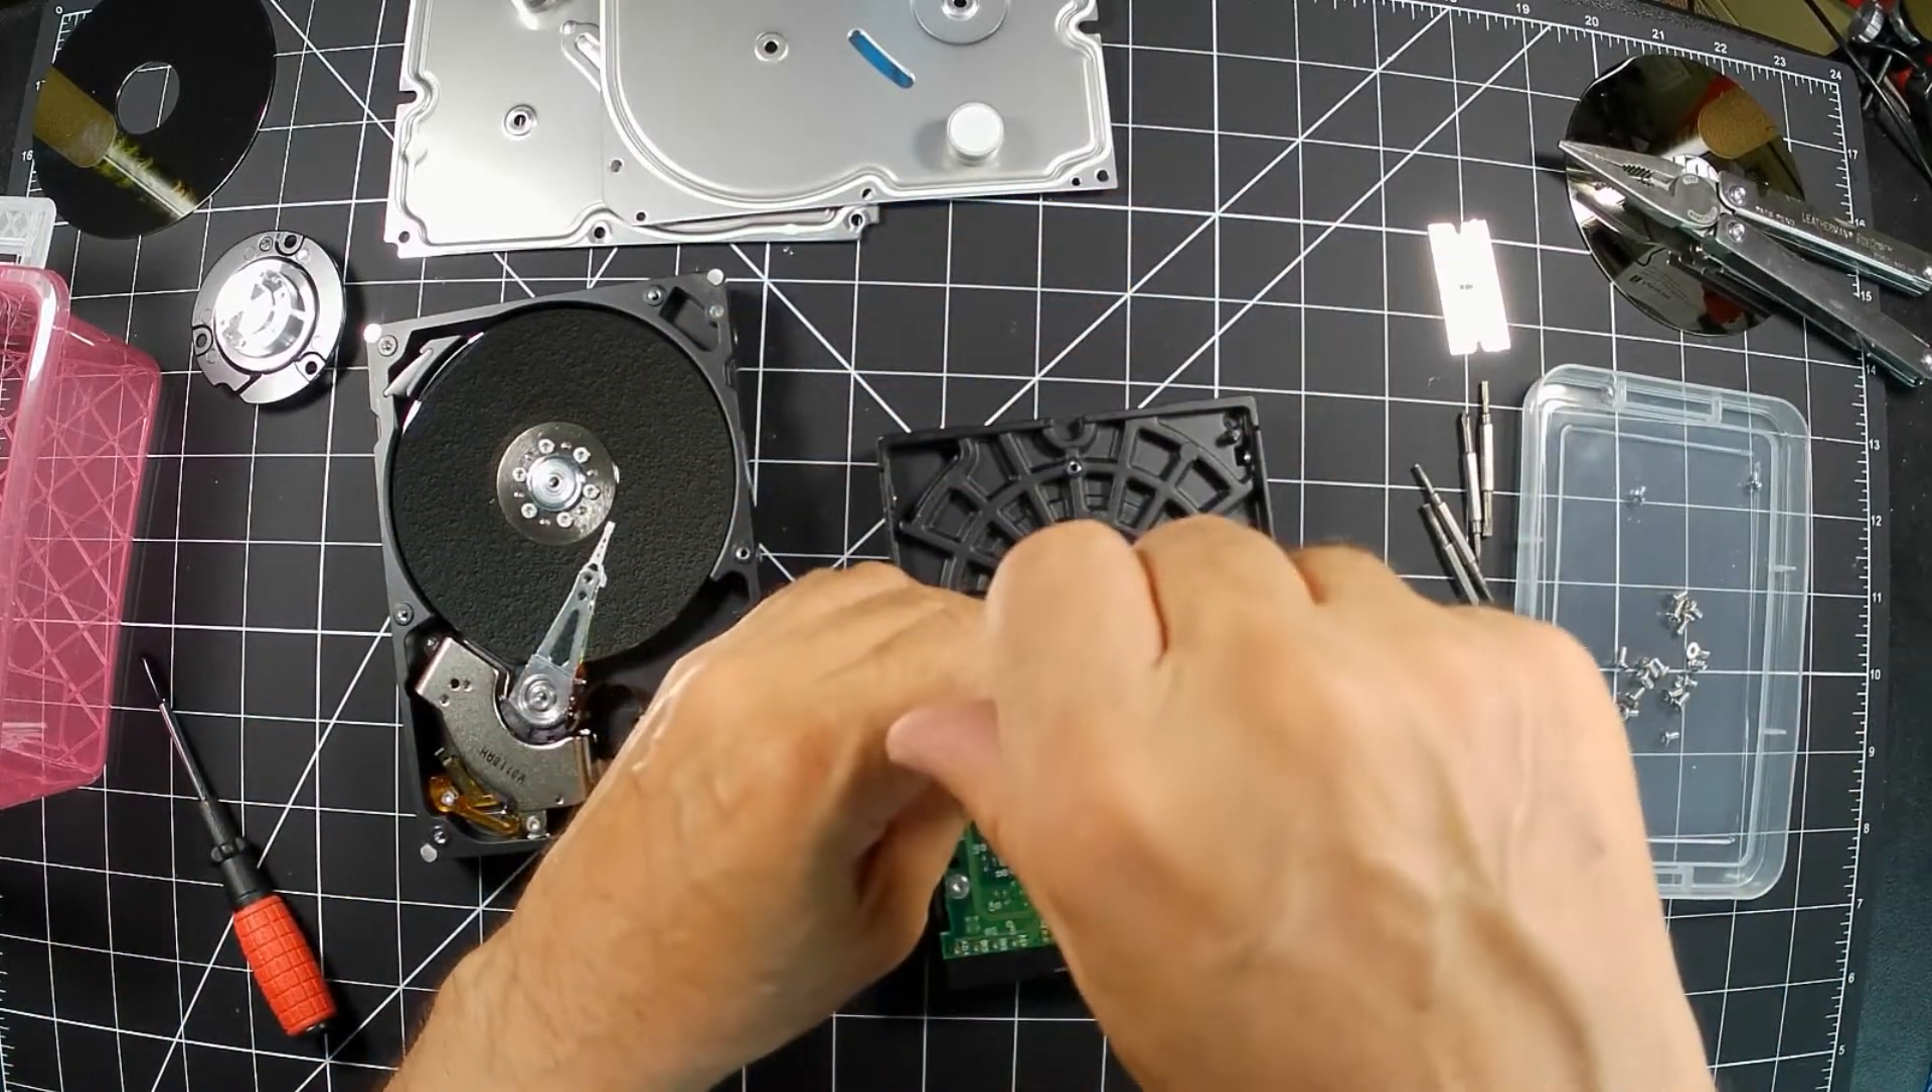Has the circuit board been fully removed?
No.